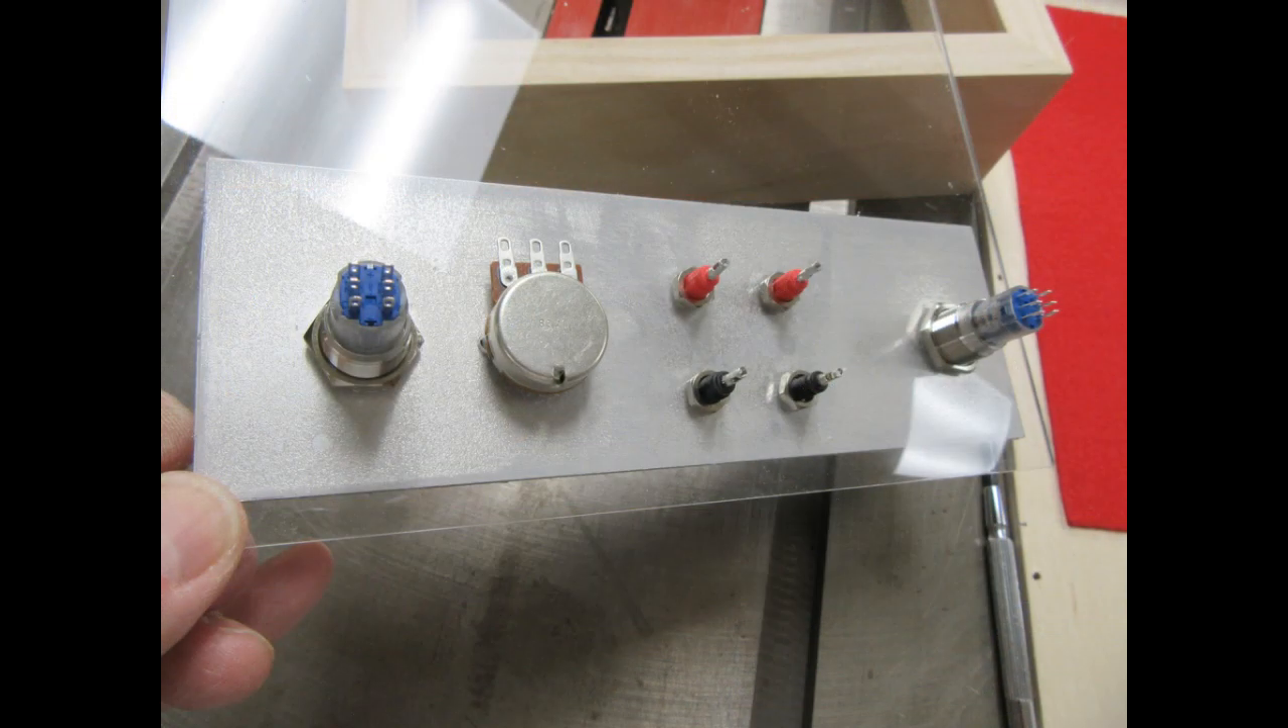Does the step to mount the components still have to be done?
No.